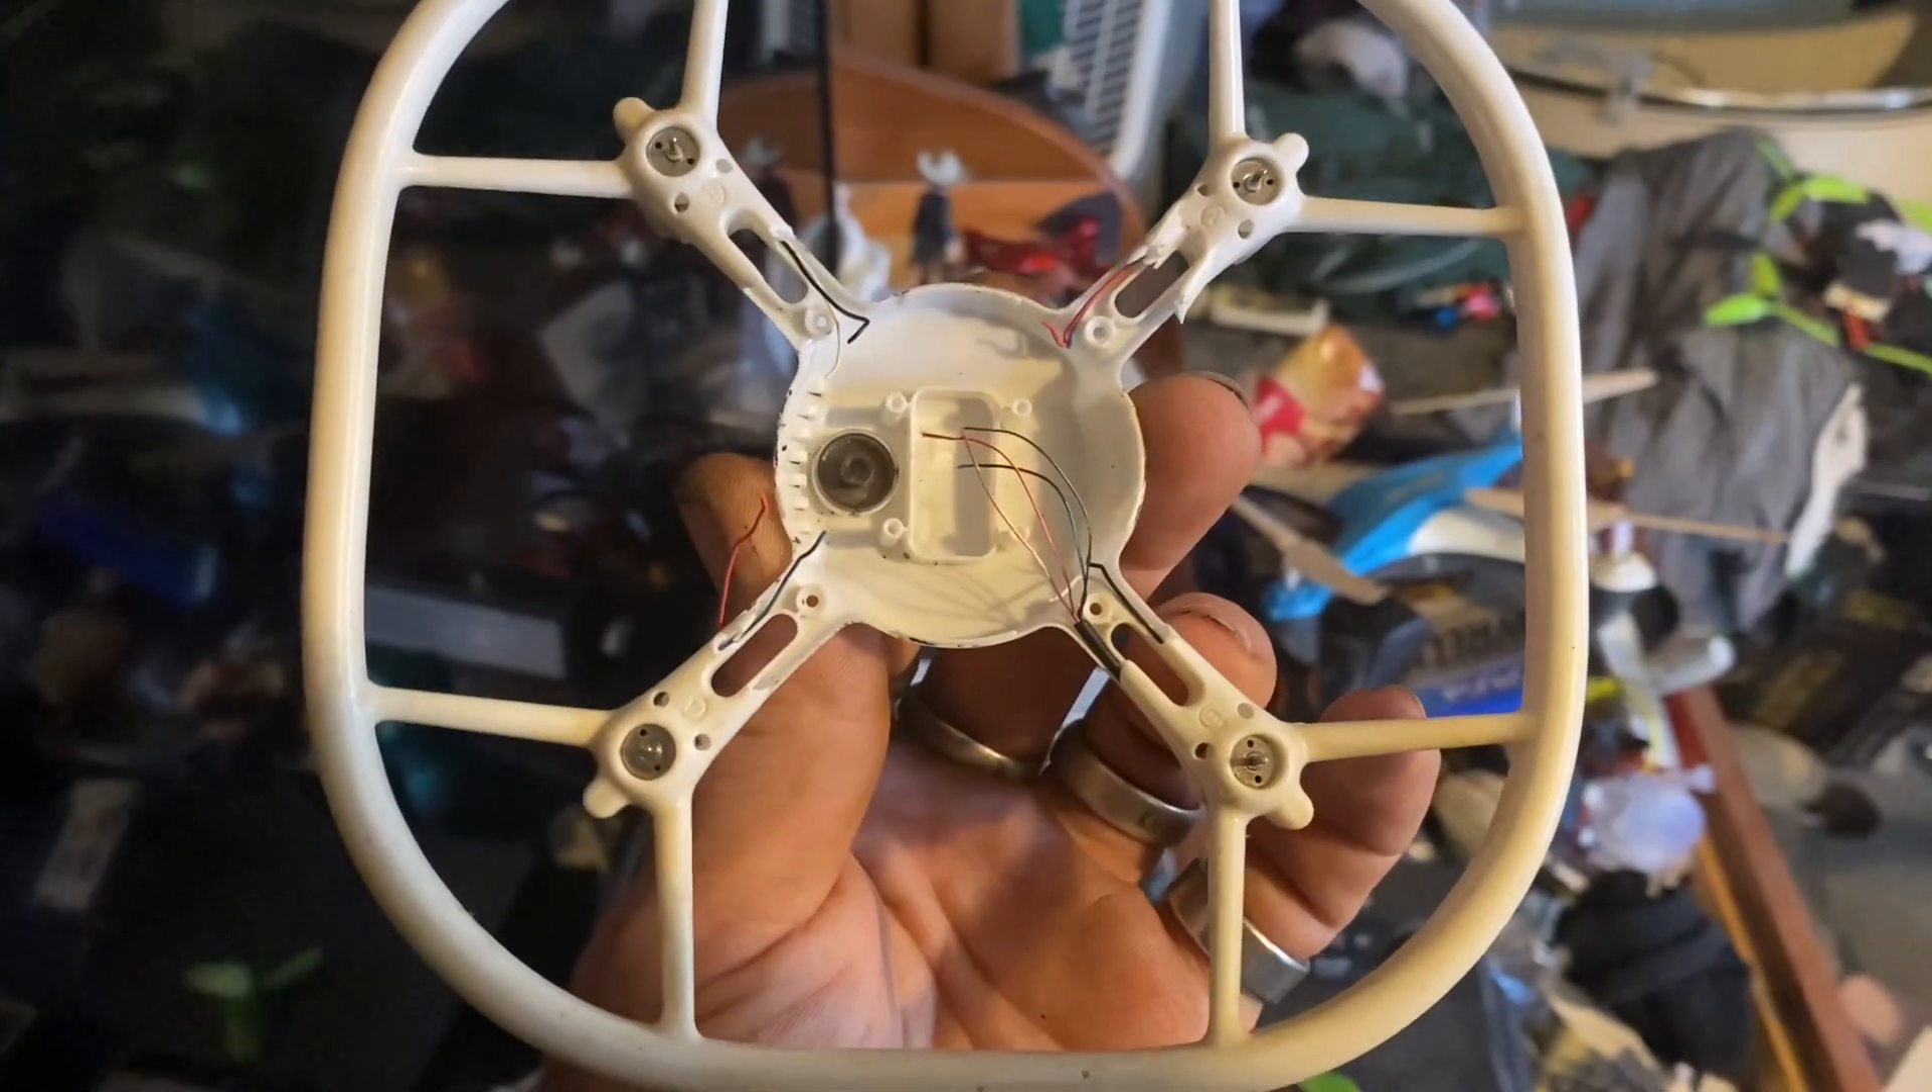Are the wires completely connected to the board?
No.